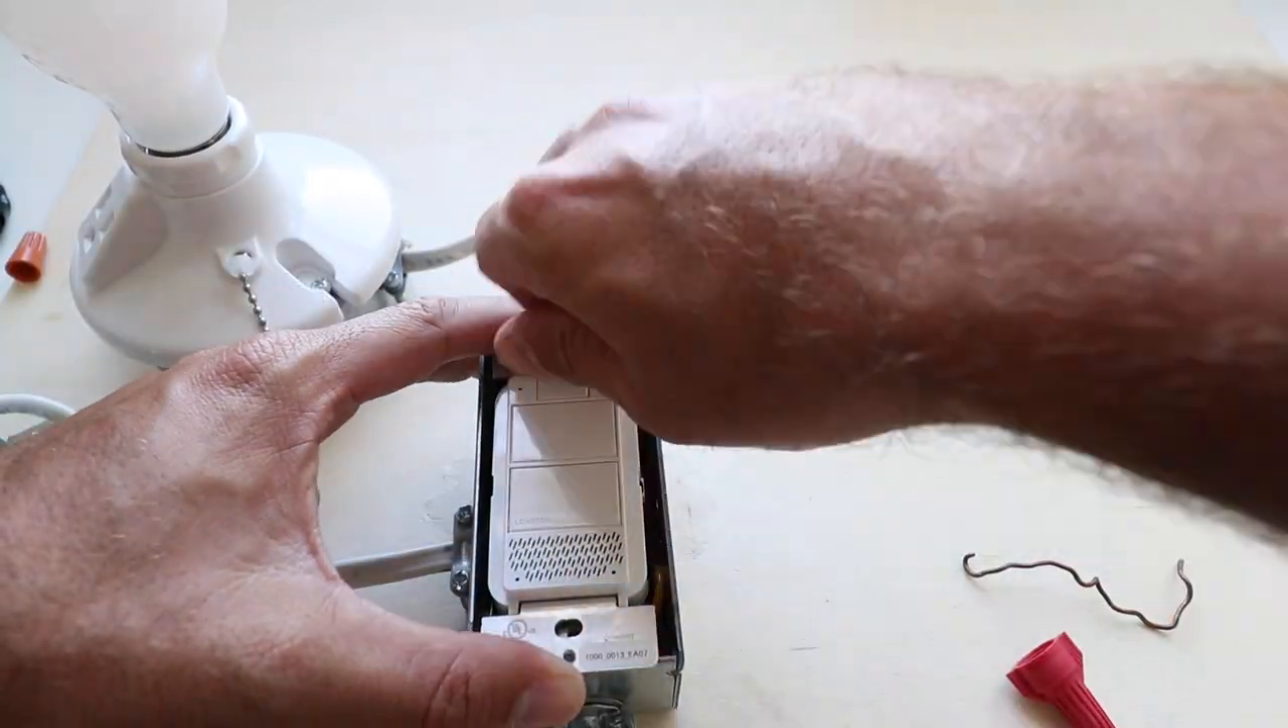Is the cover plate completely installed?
No.